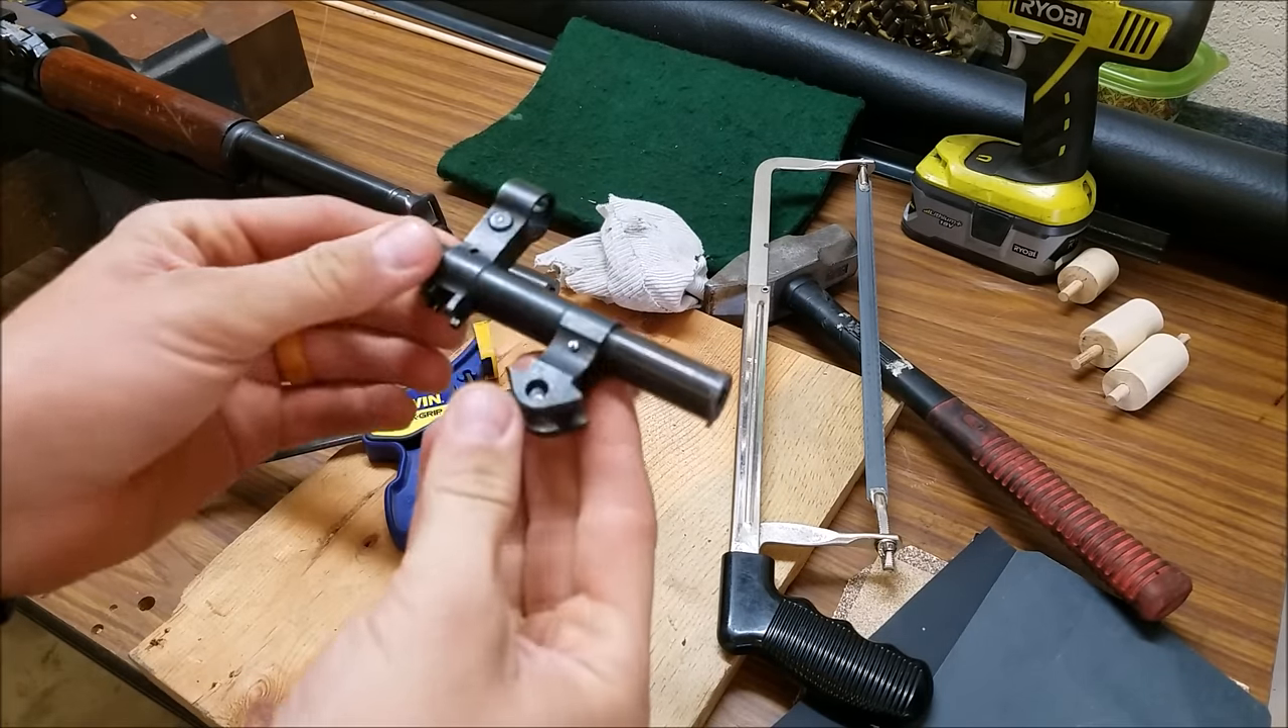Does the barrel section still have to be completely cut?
No.